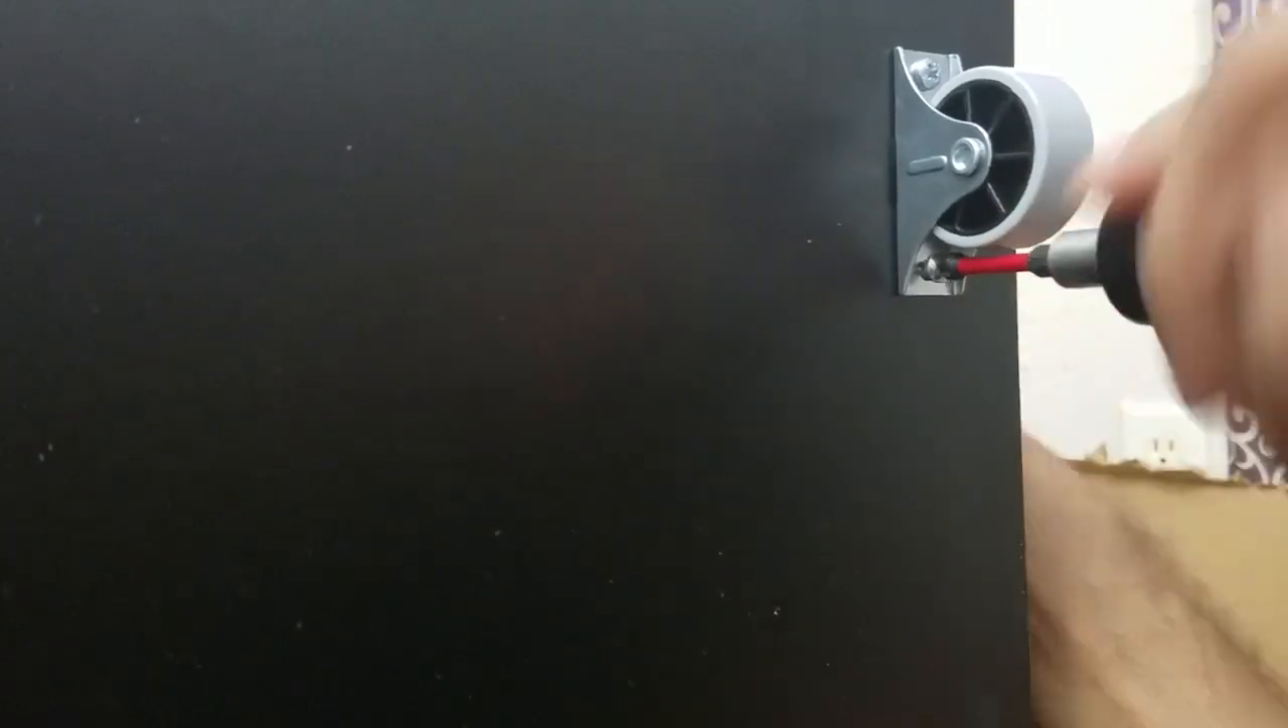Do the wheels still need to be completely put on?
Yes.